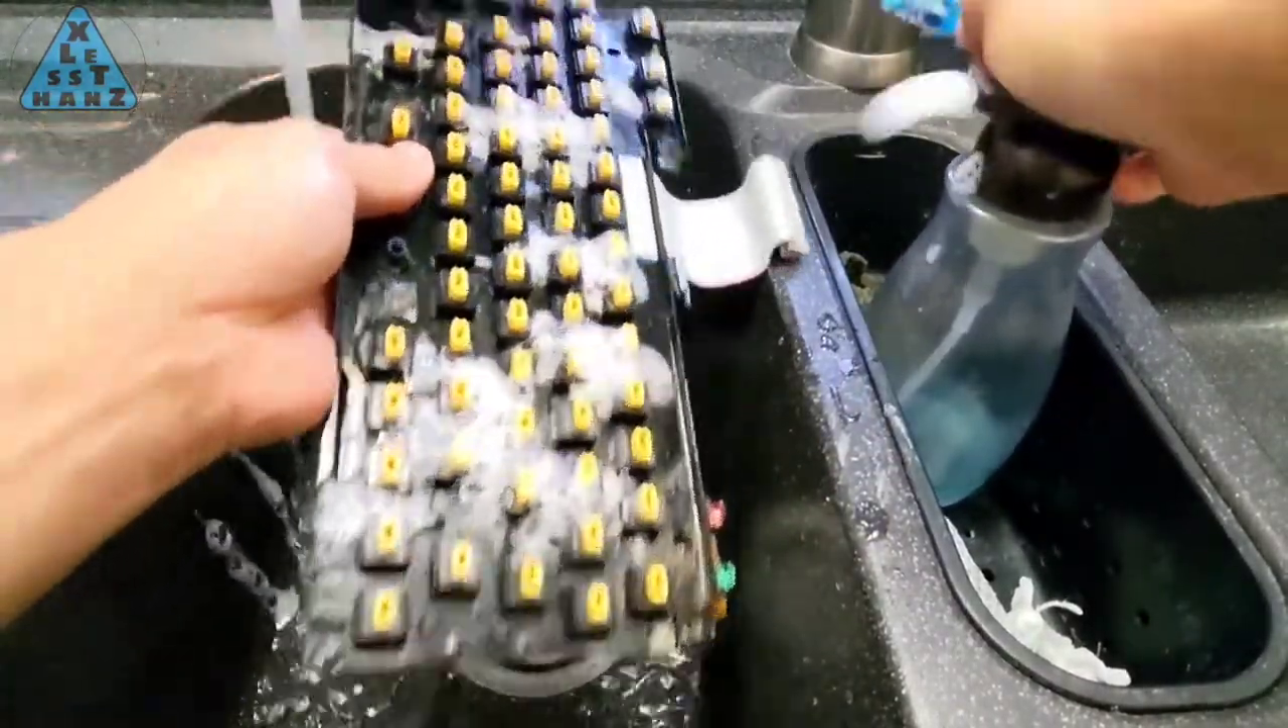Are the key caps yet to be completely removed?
No.